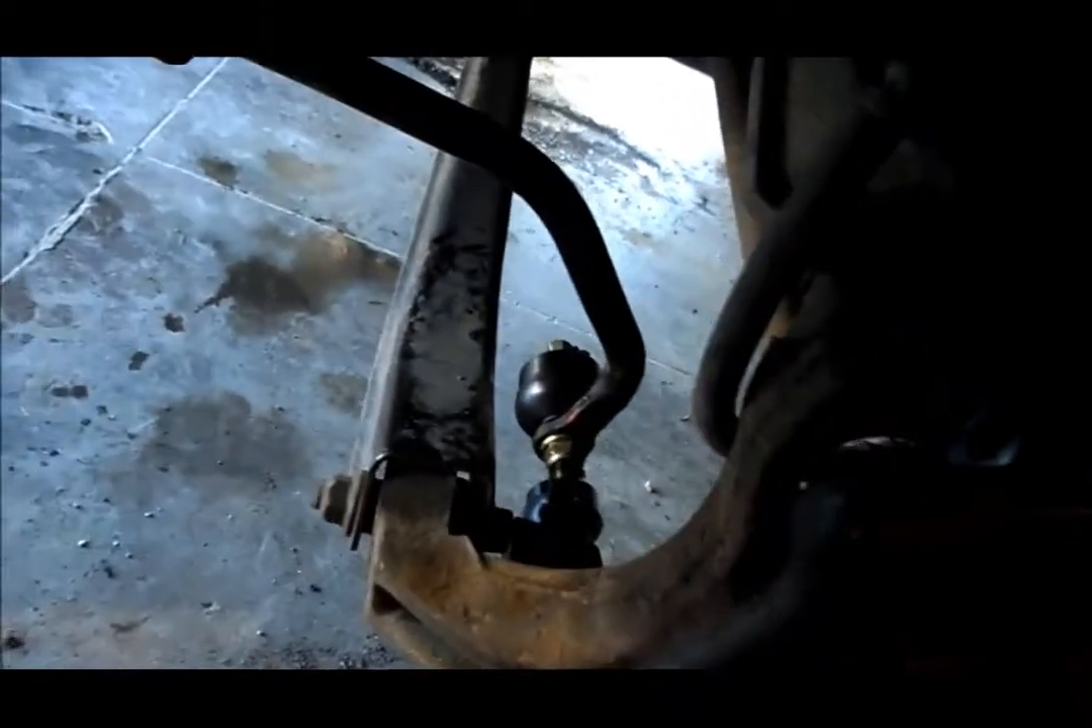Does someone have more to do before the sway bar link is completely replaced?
No.